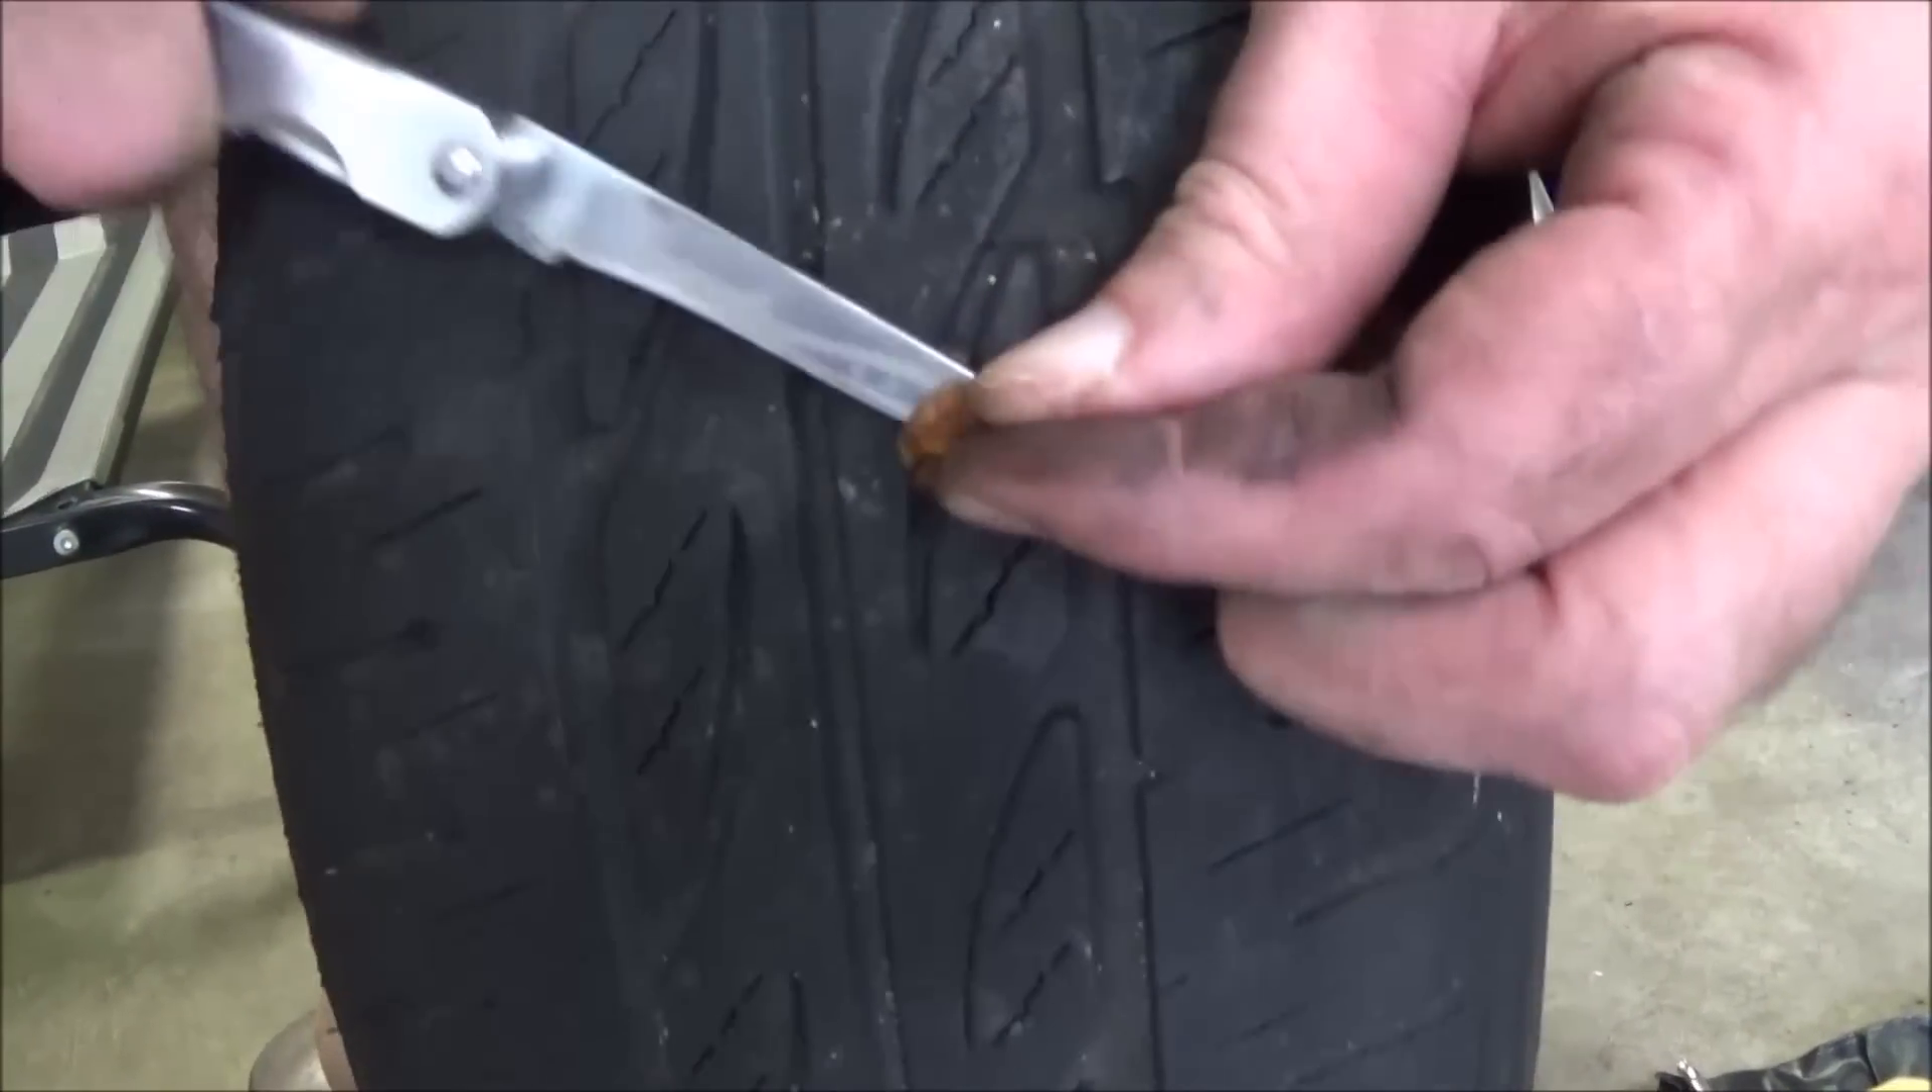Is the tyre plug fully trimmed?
No.